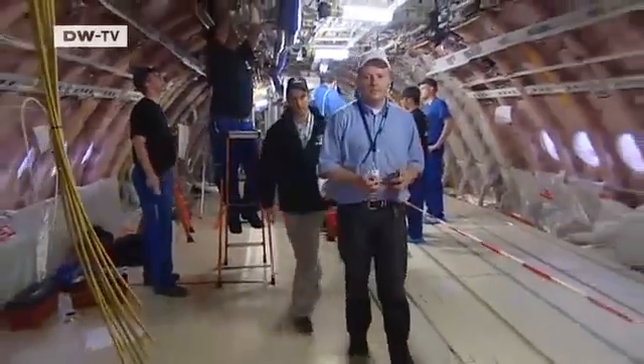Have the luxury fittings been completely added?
No.